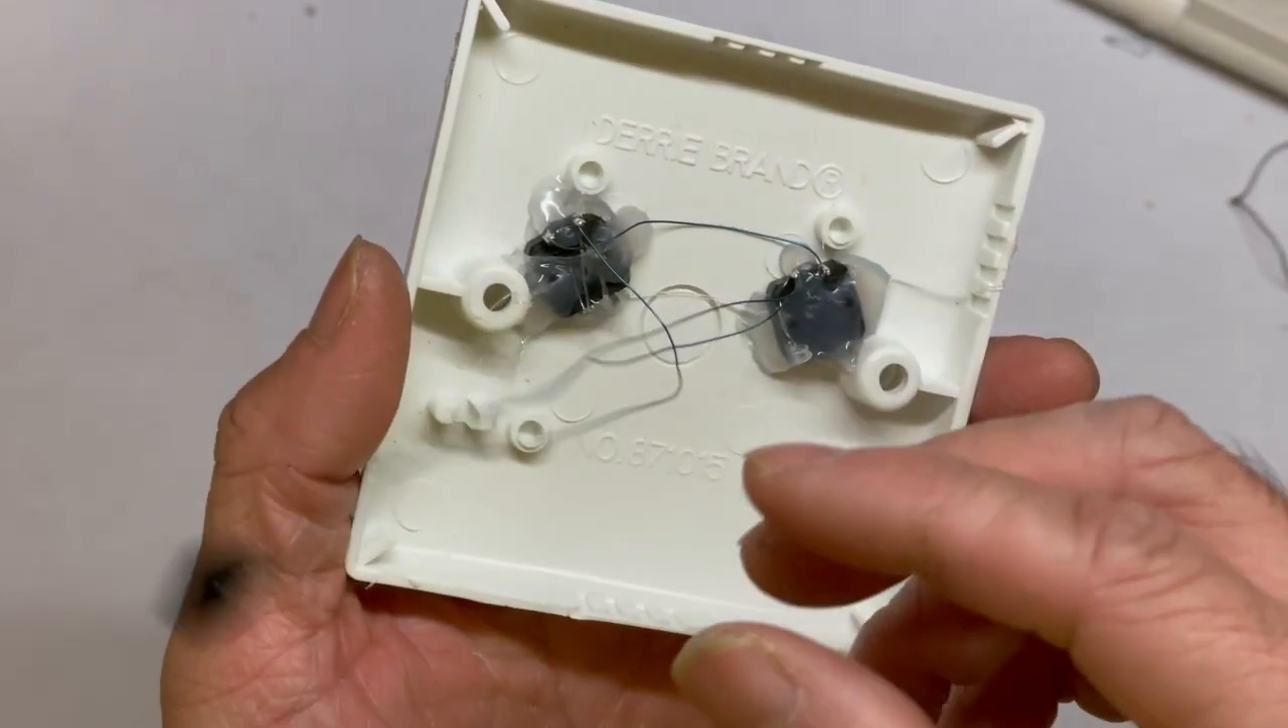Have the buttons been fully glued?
Yes.